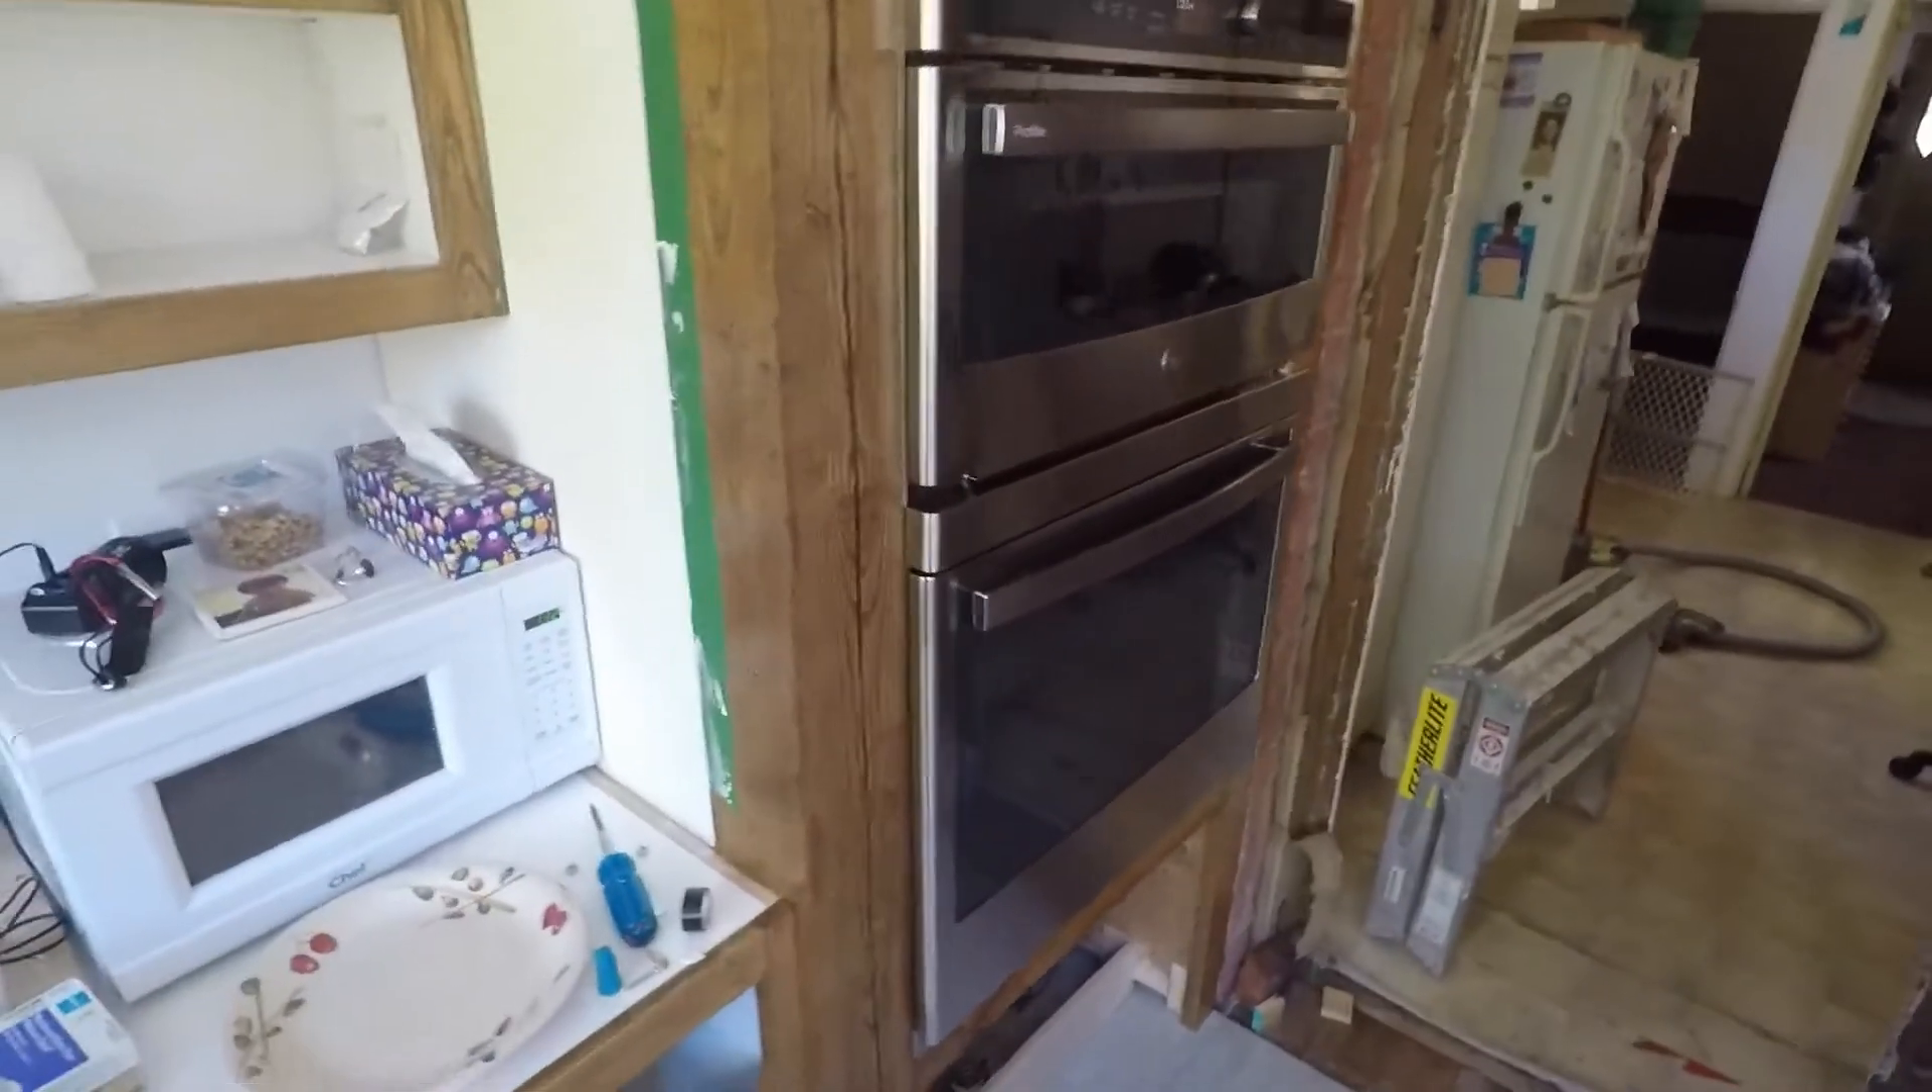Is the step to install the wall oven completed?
Yes.